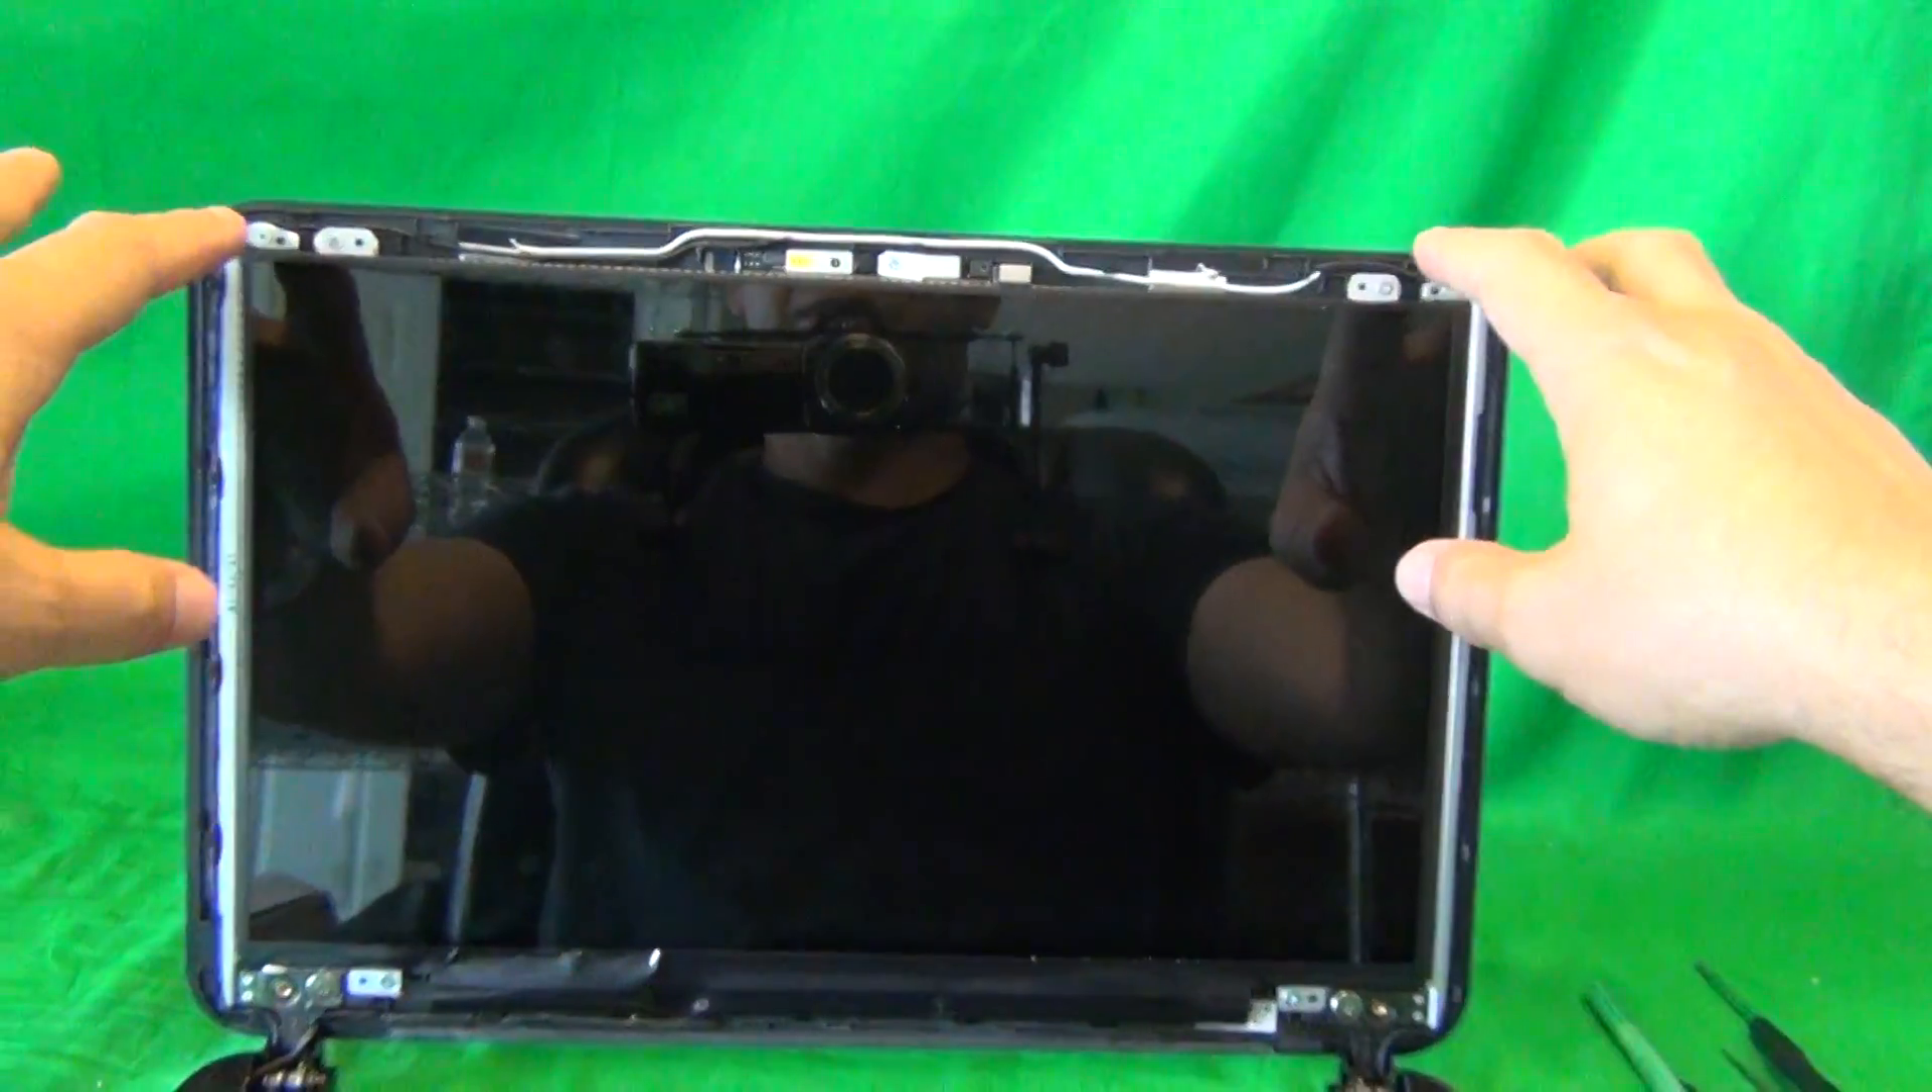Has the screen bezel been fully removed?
Yes.